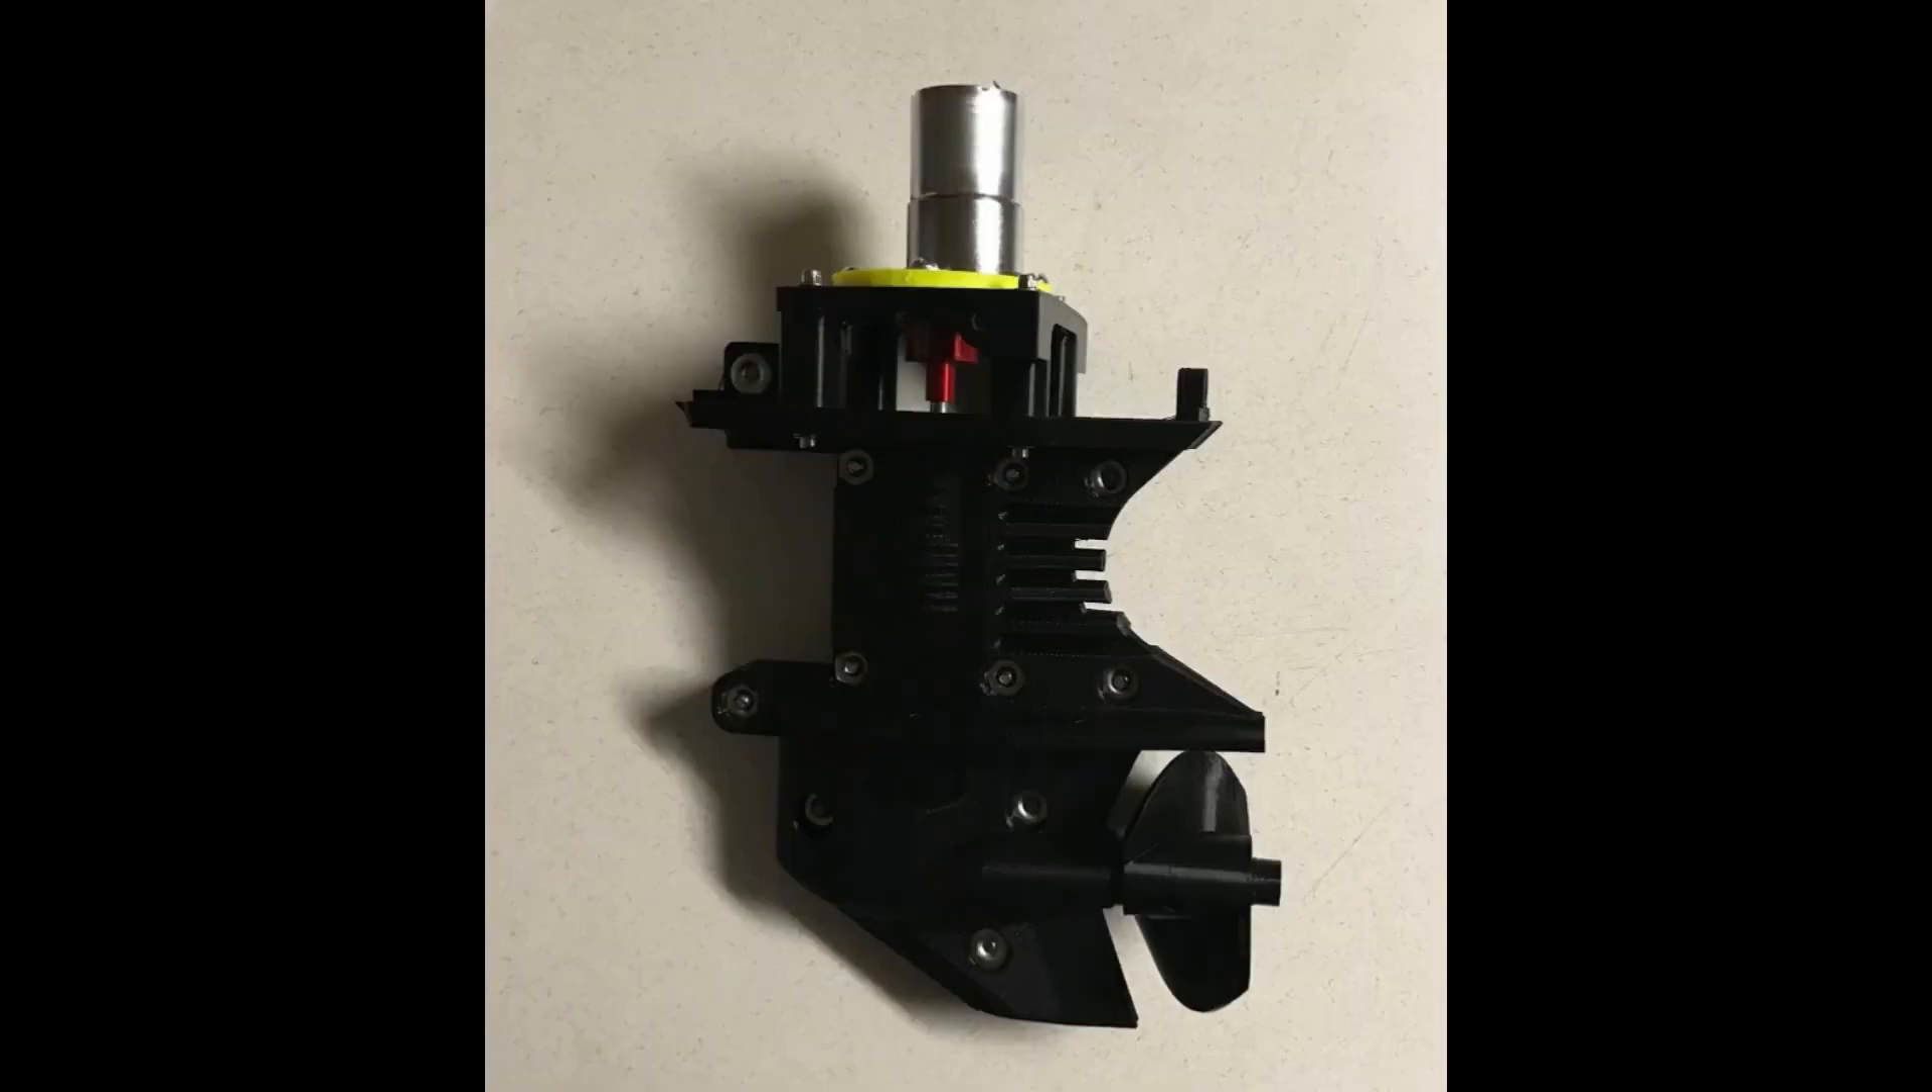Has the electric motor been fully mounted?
Yes.